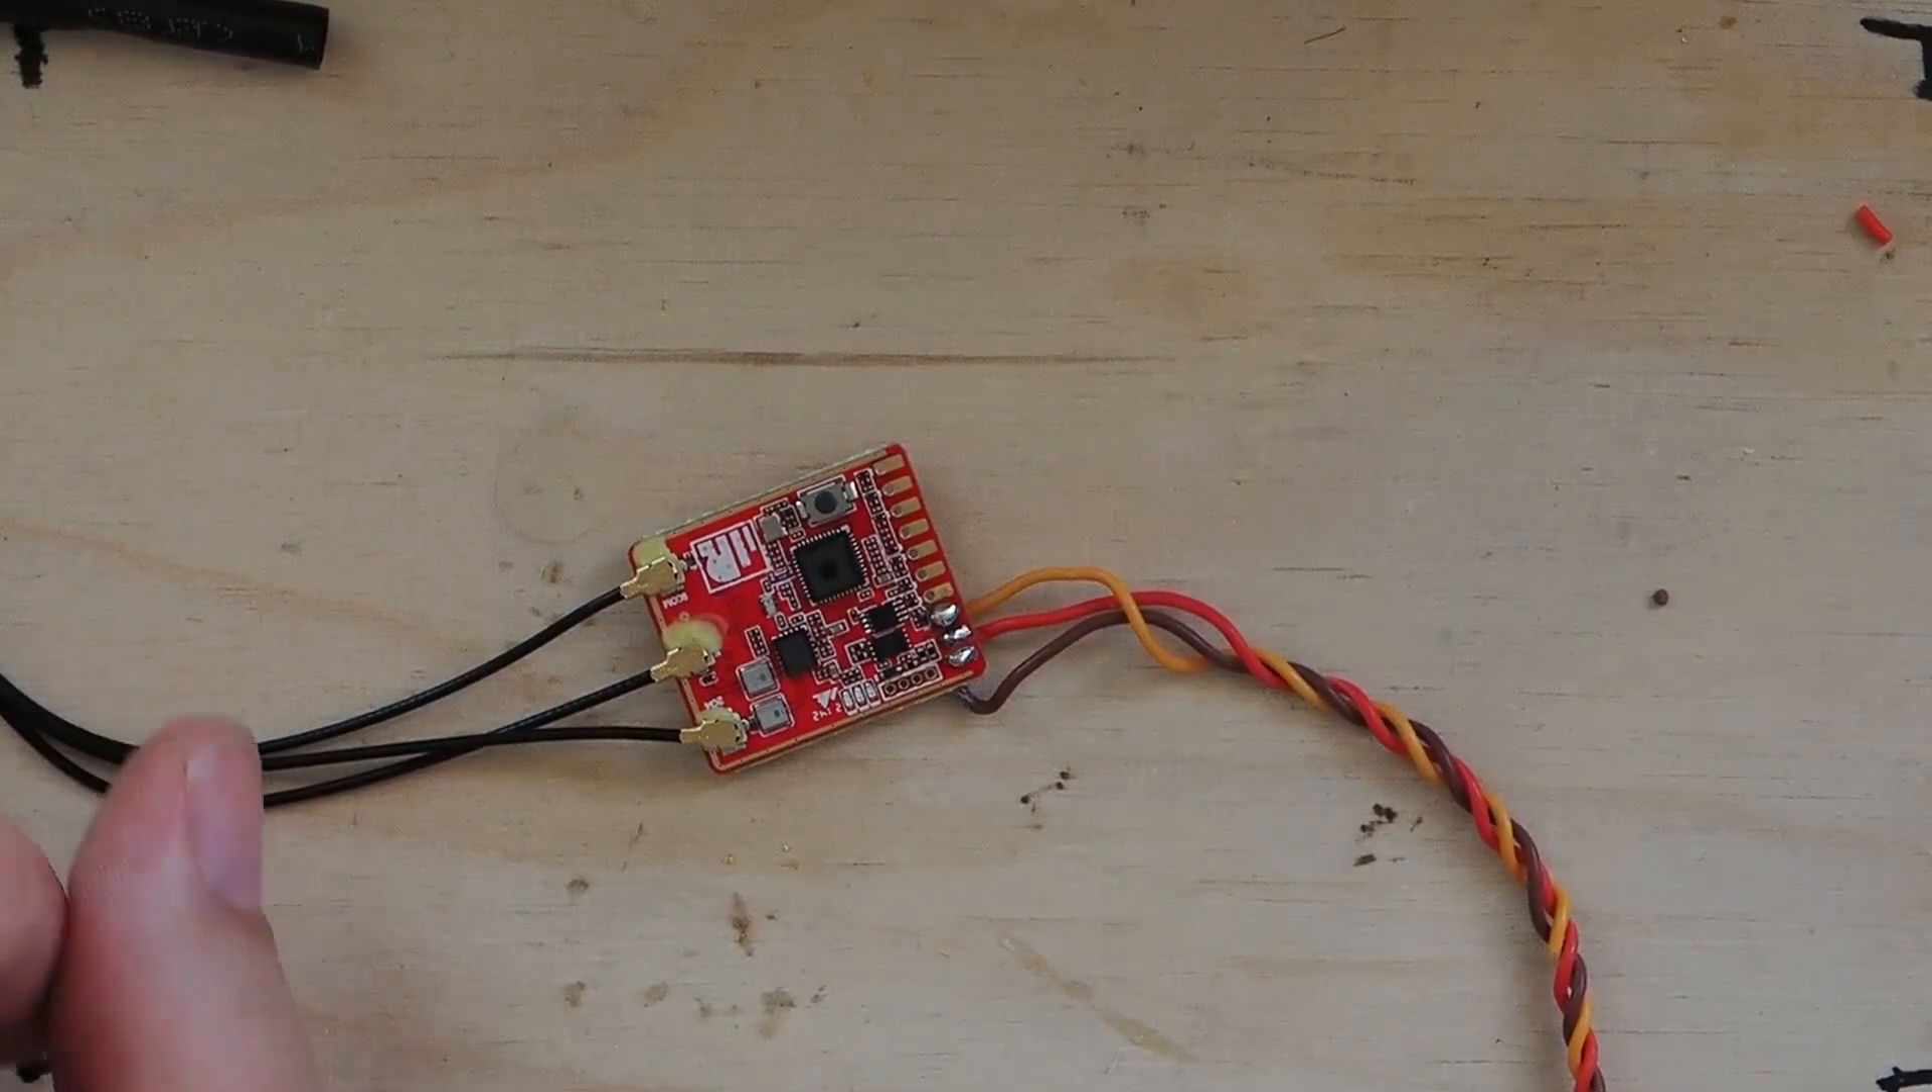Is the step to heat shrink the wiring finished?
No.